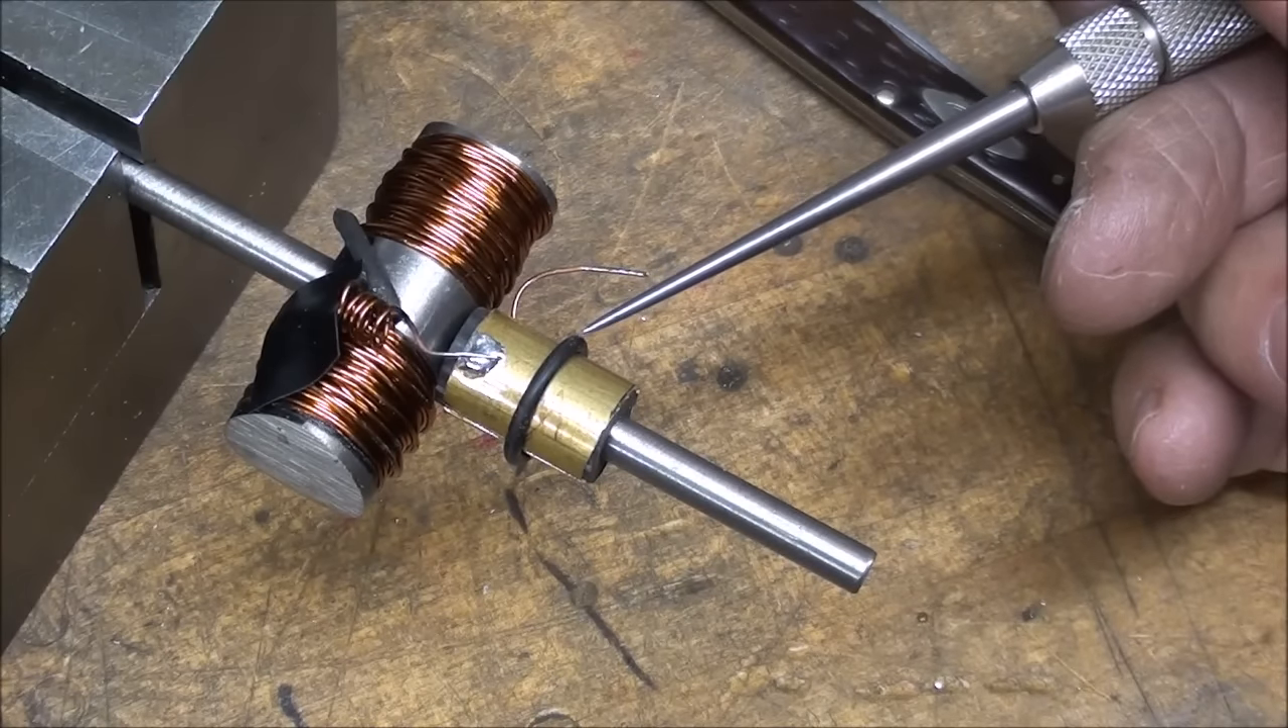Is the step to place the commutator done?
Yes.